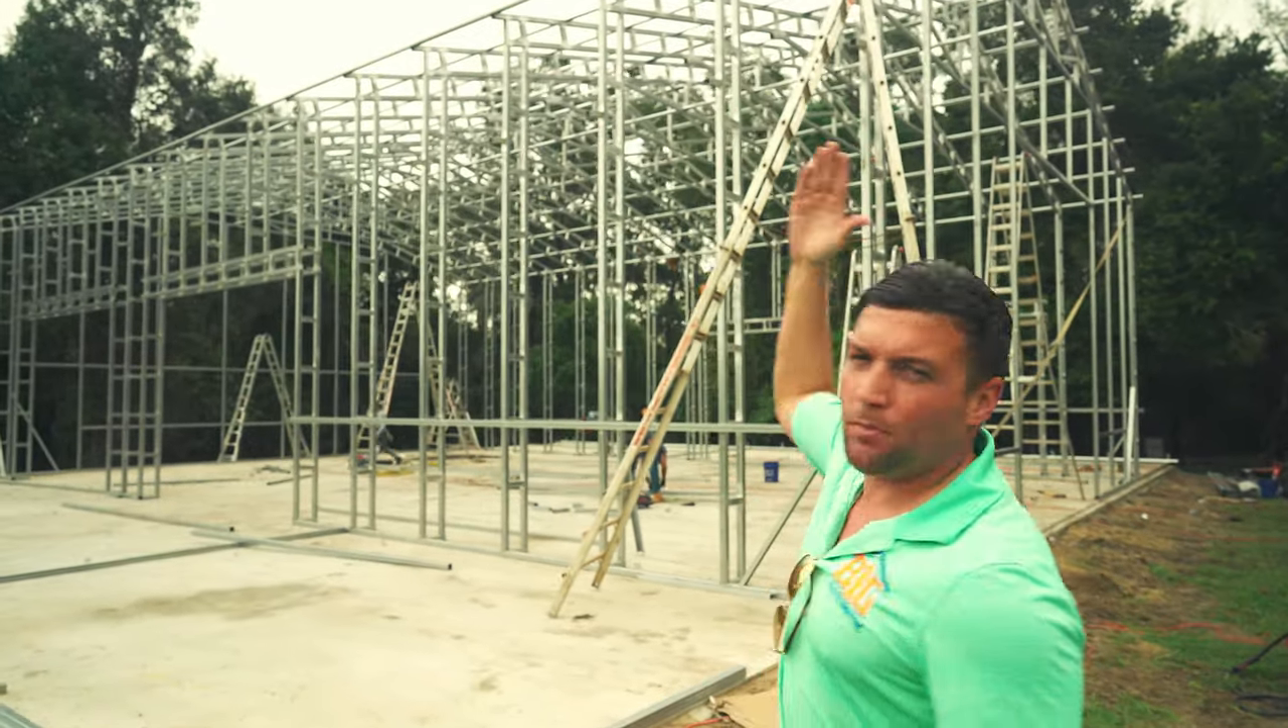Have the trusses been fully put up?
Yes.